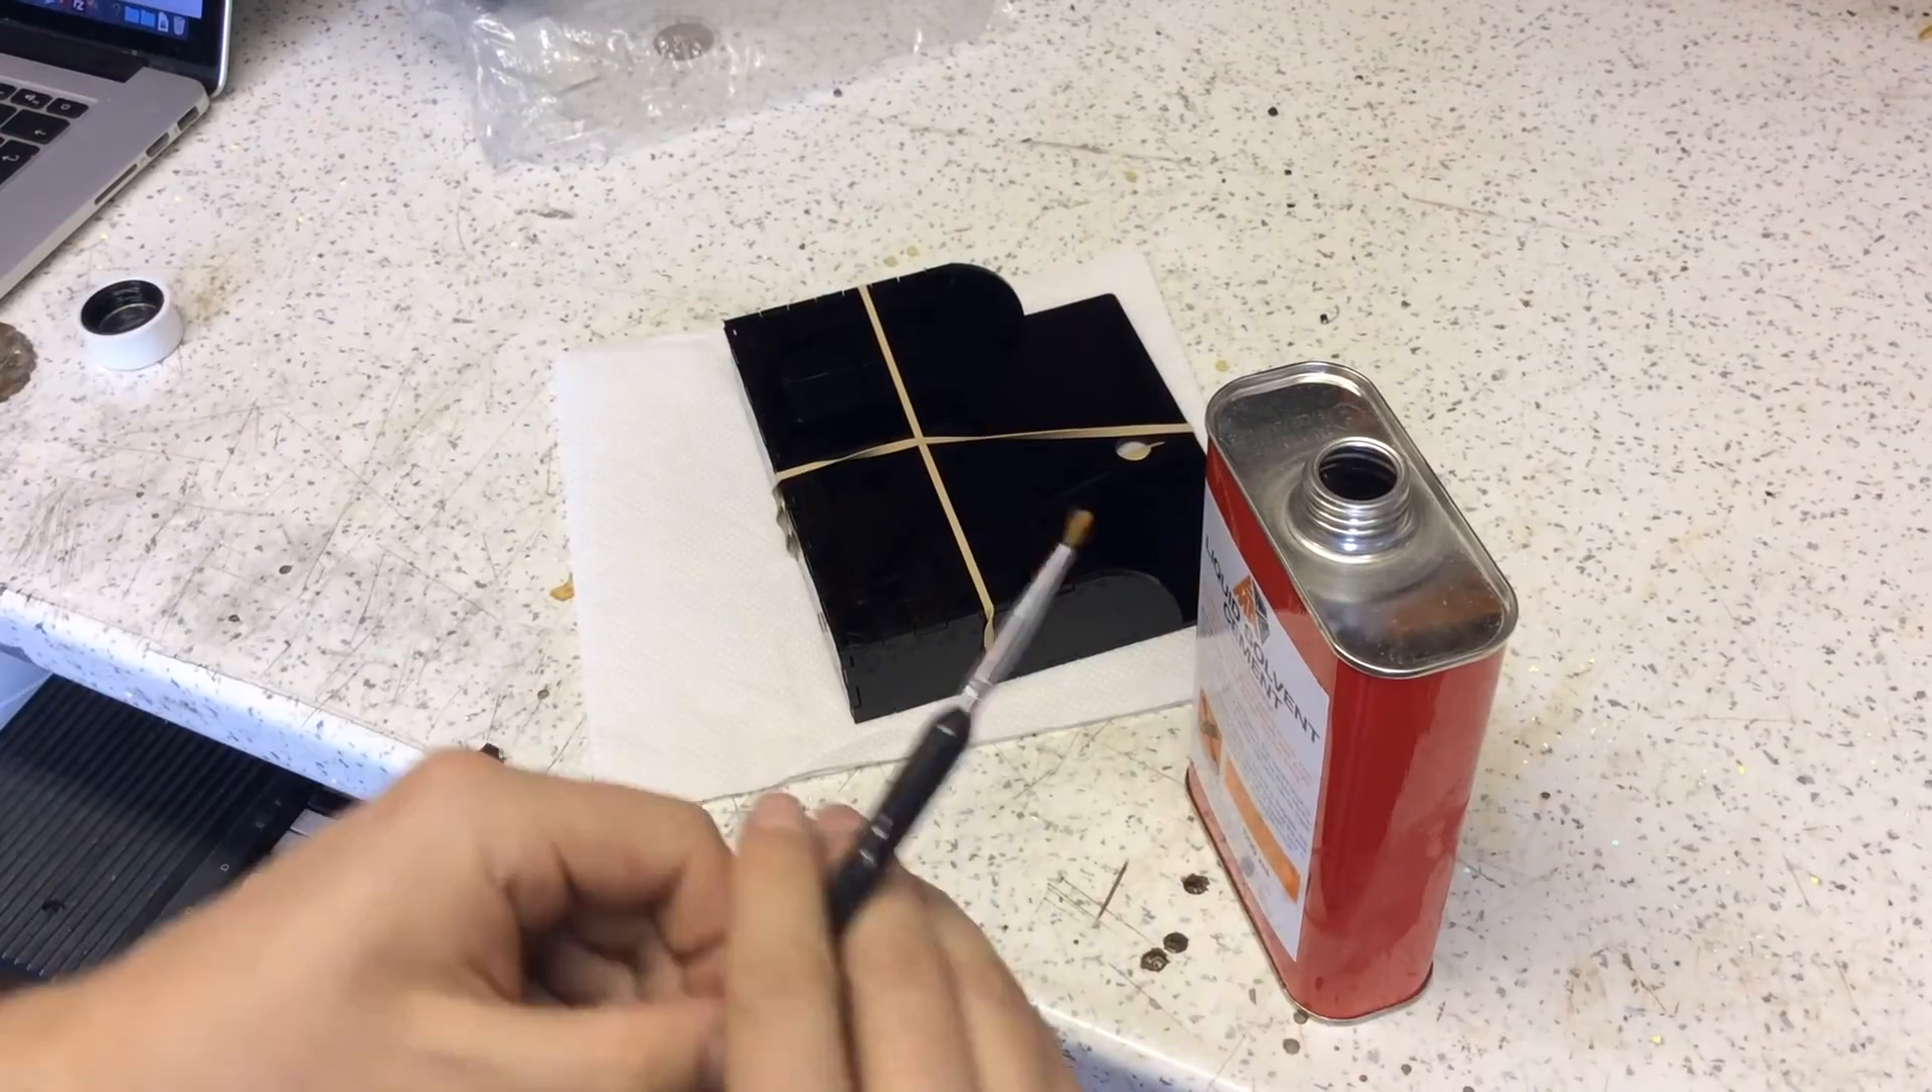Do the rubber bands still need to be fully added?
No.